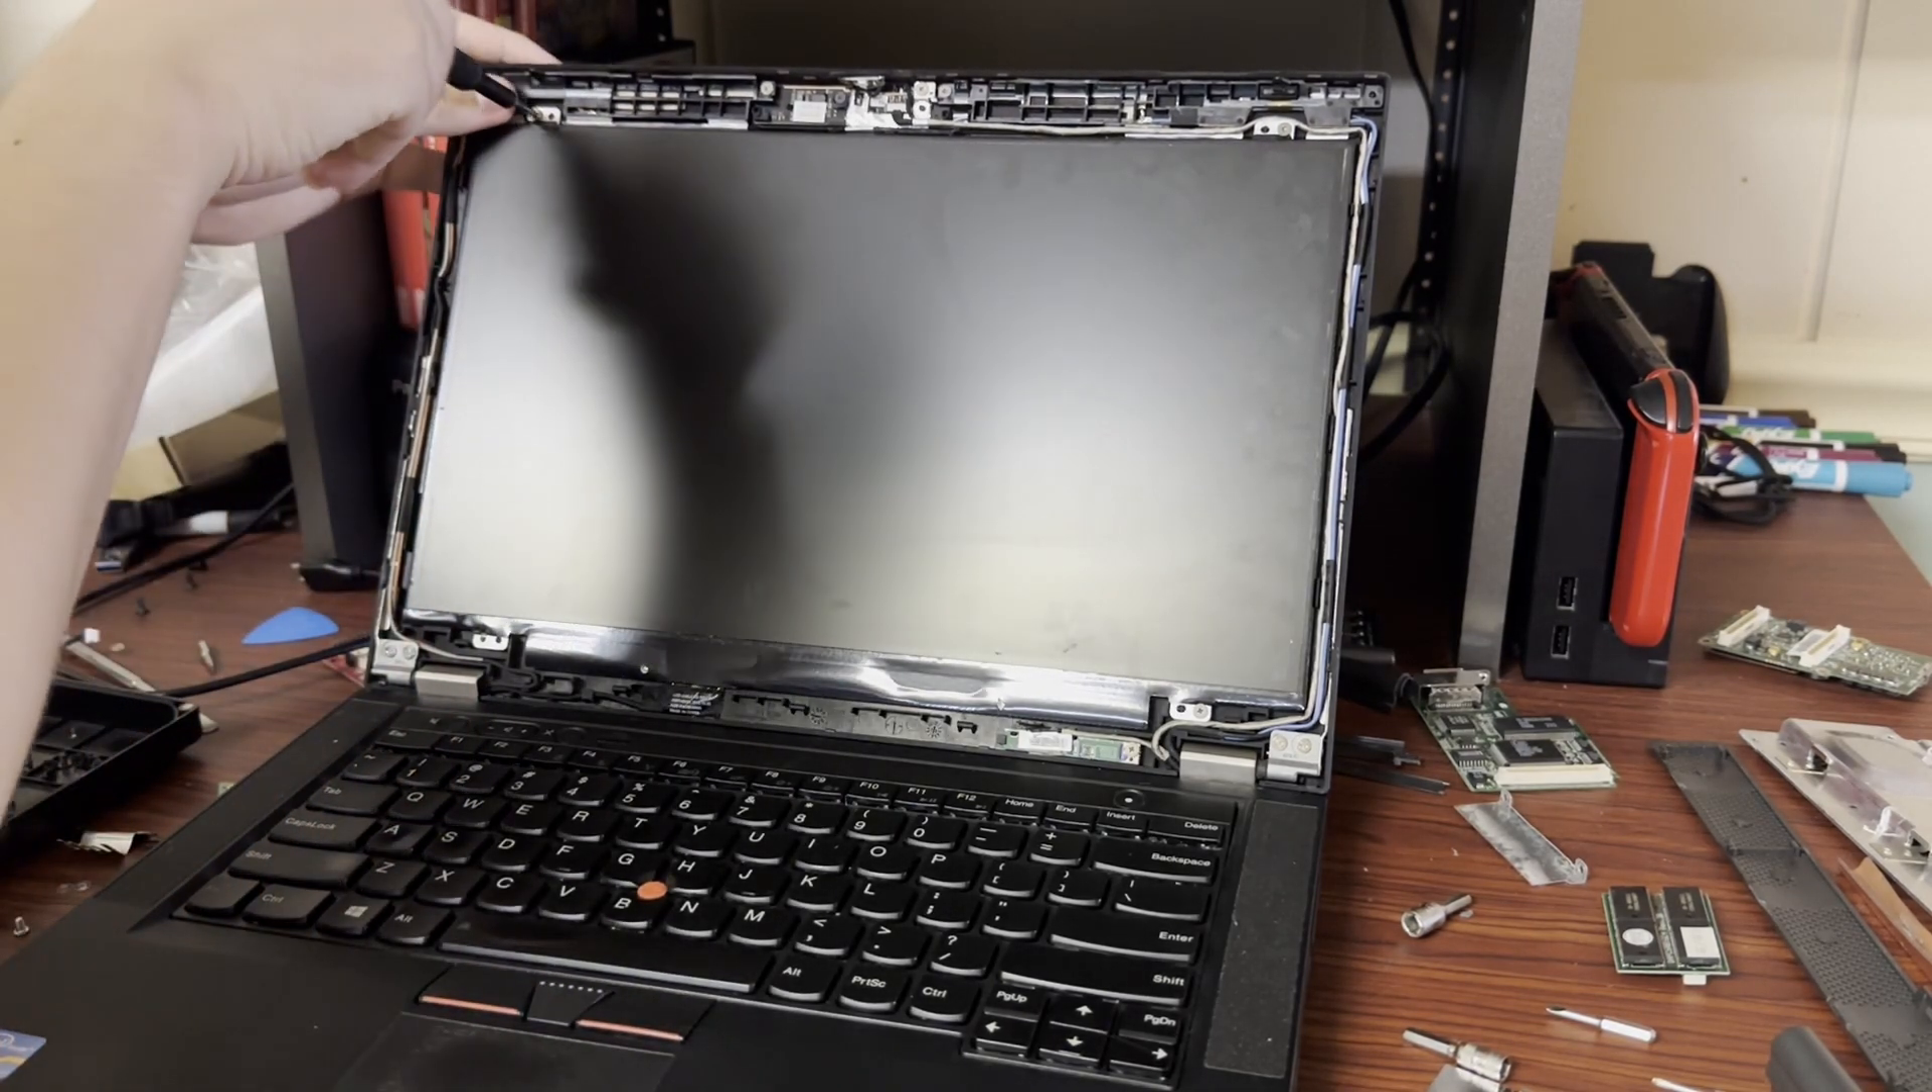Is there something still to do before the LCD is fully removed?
Yes.